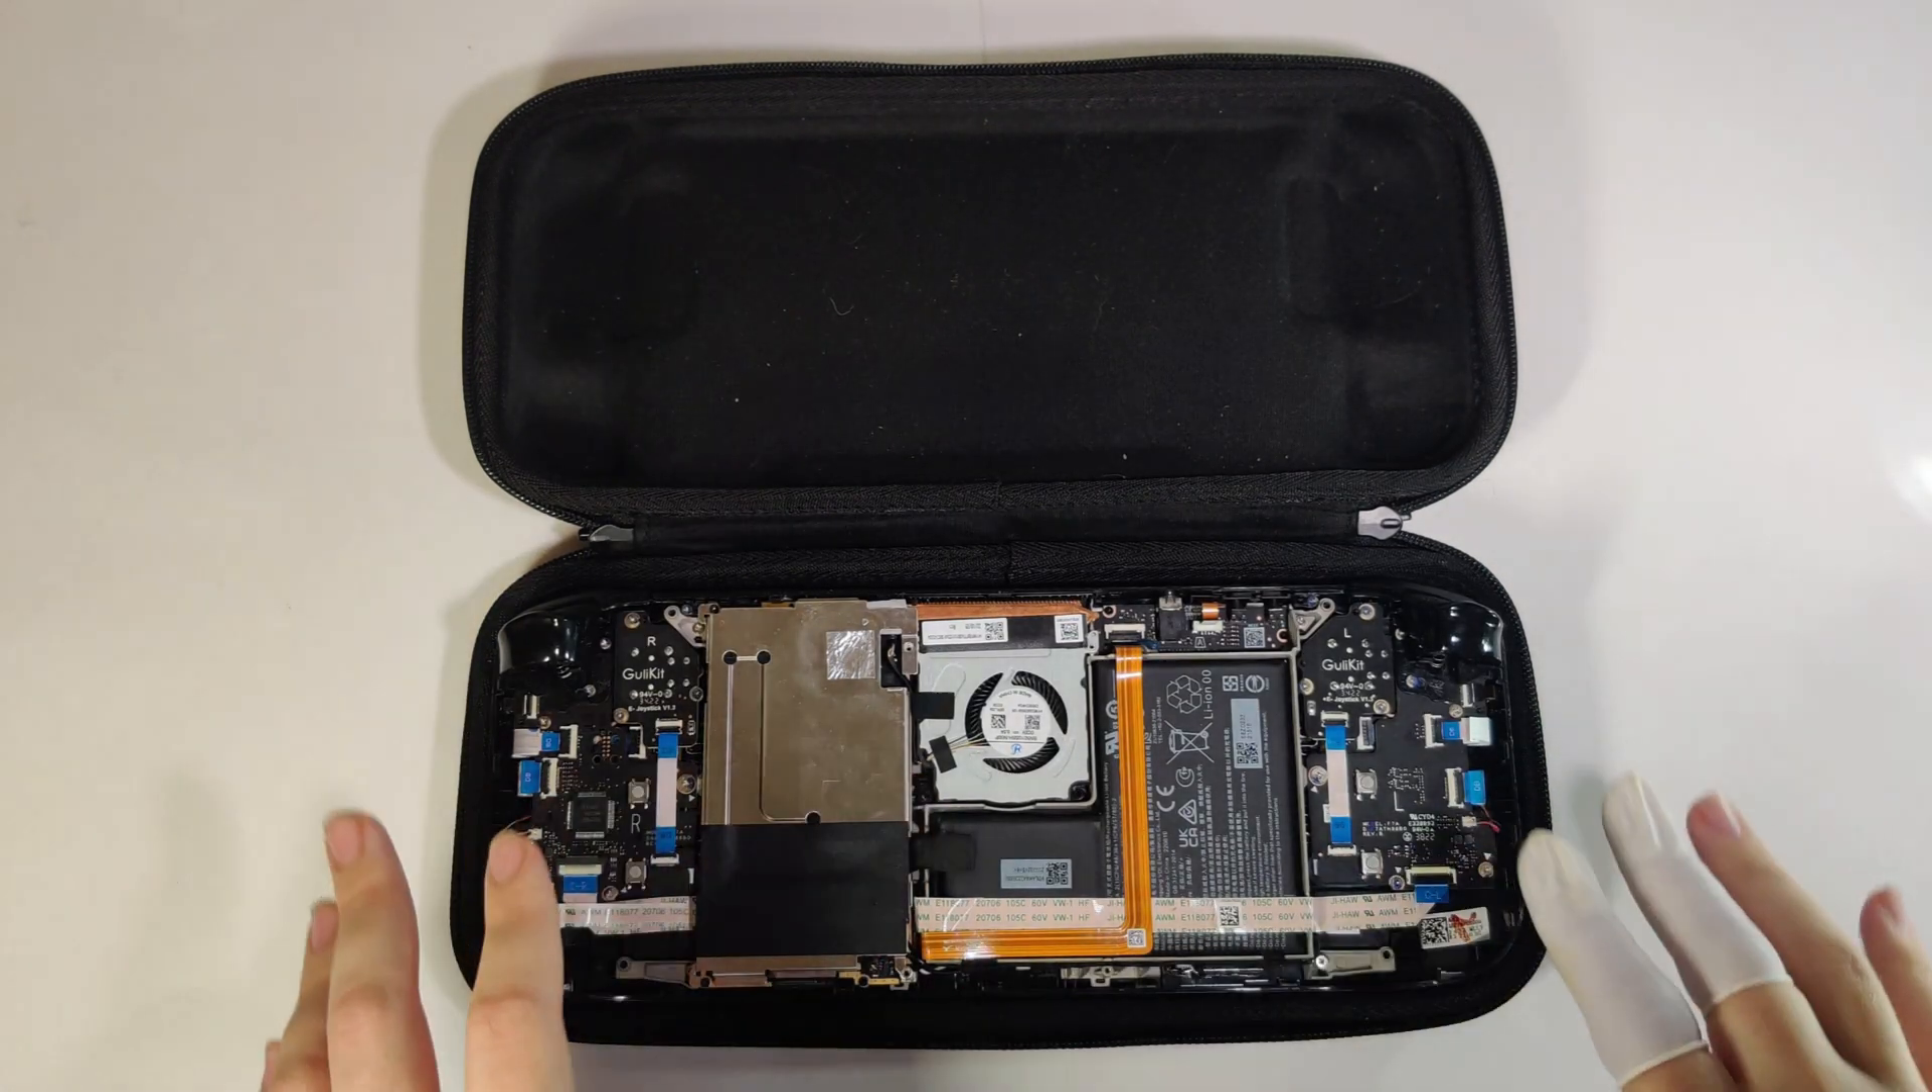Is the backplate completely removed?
Yes.